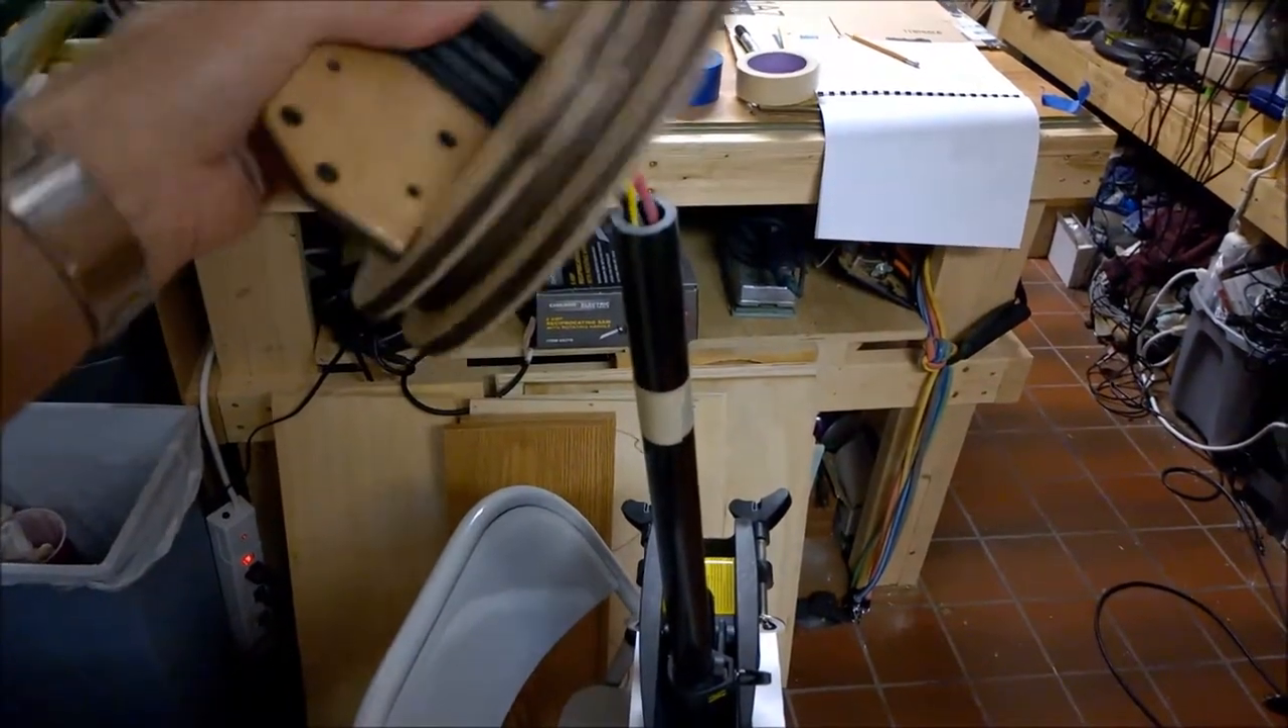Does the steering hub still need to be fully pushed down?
Yes.